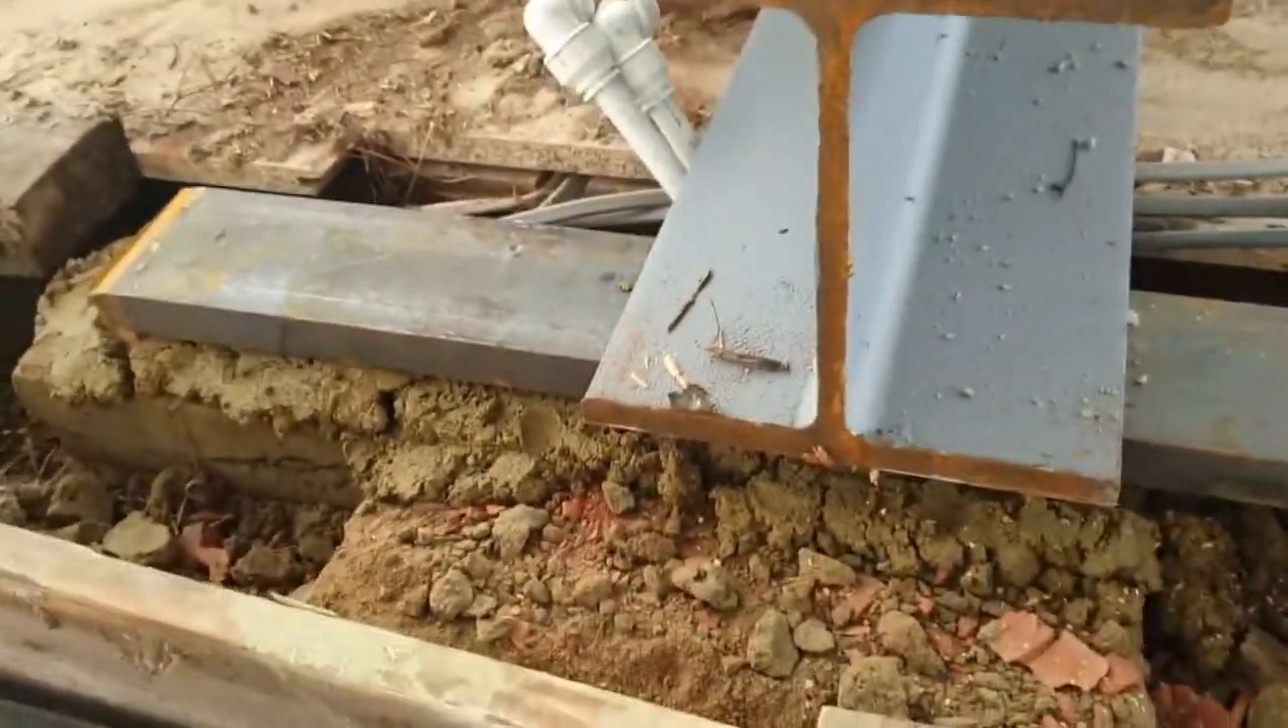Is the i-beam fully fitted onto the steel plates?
Yes.